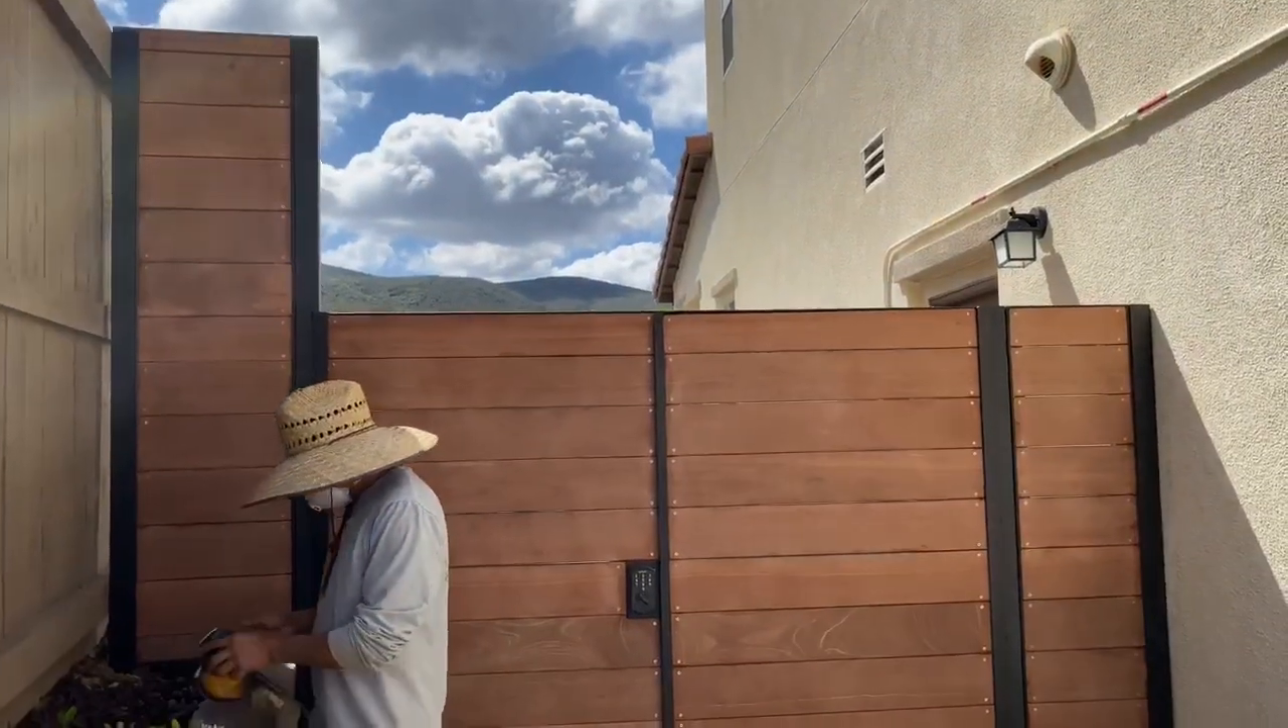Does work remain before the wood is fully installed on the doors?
No.